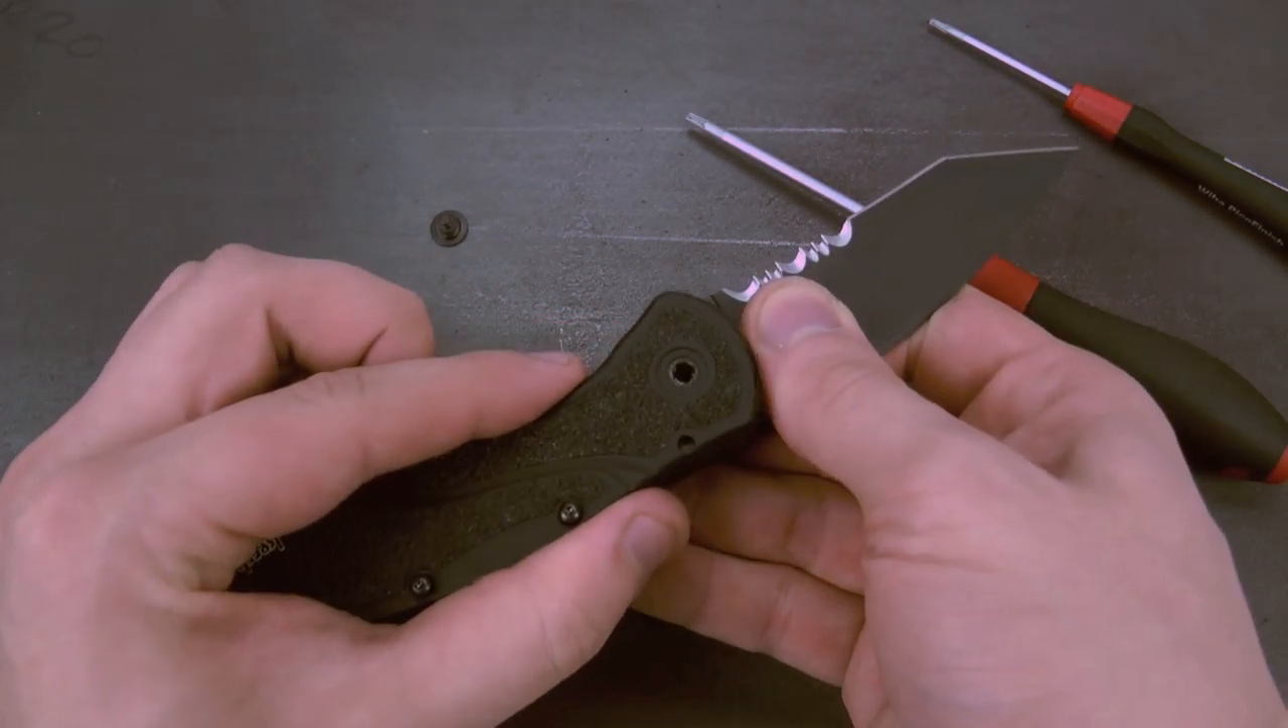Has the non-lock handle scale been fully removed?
No.